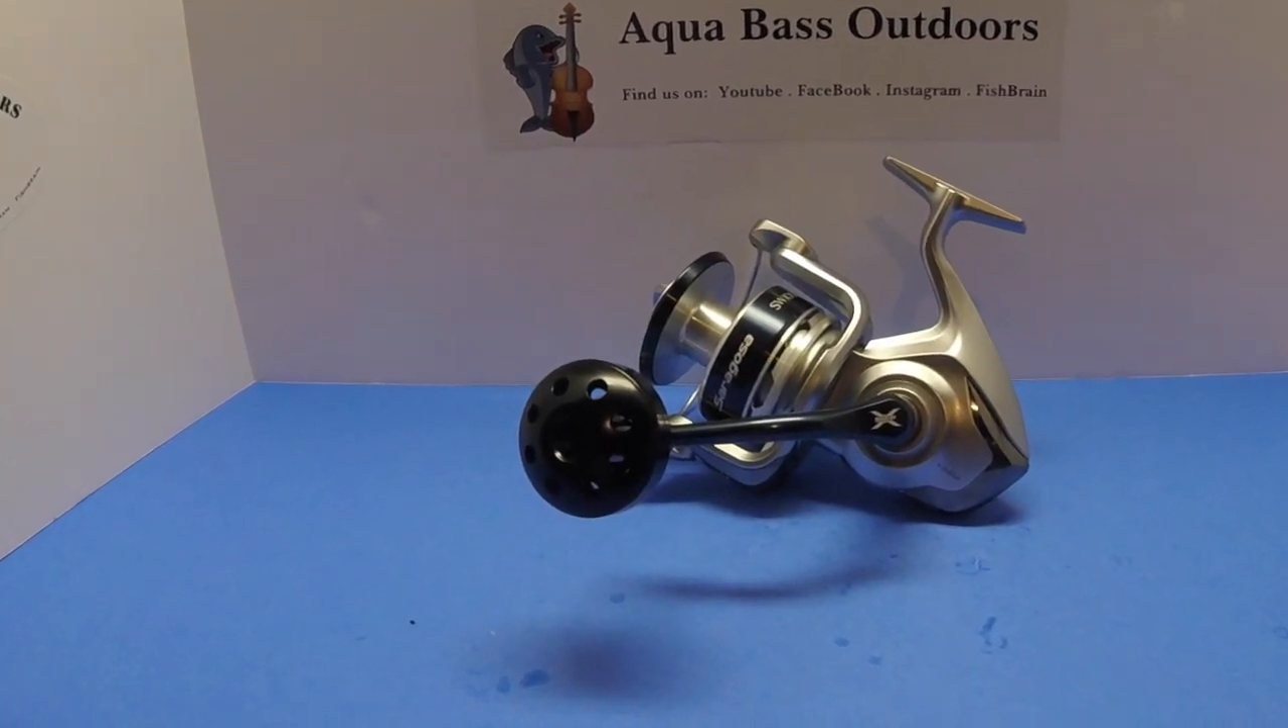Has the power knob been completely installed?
Yes.